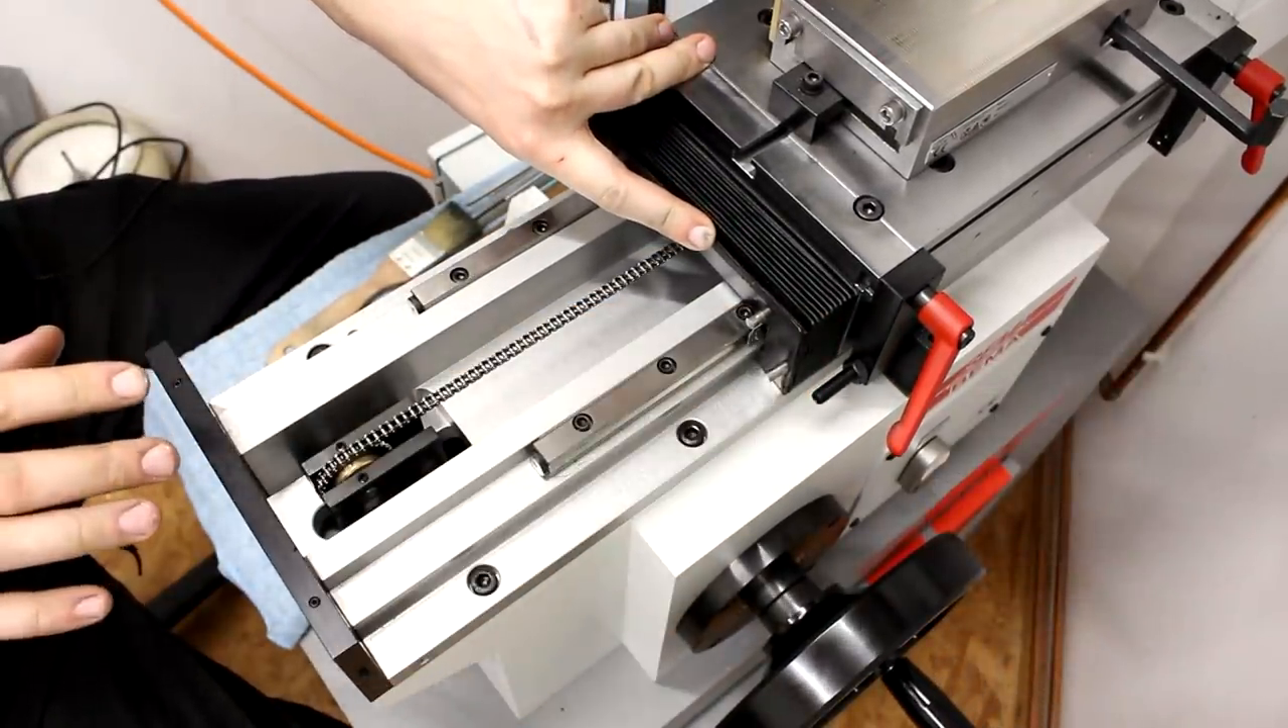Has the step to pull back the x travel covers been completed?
Yes.